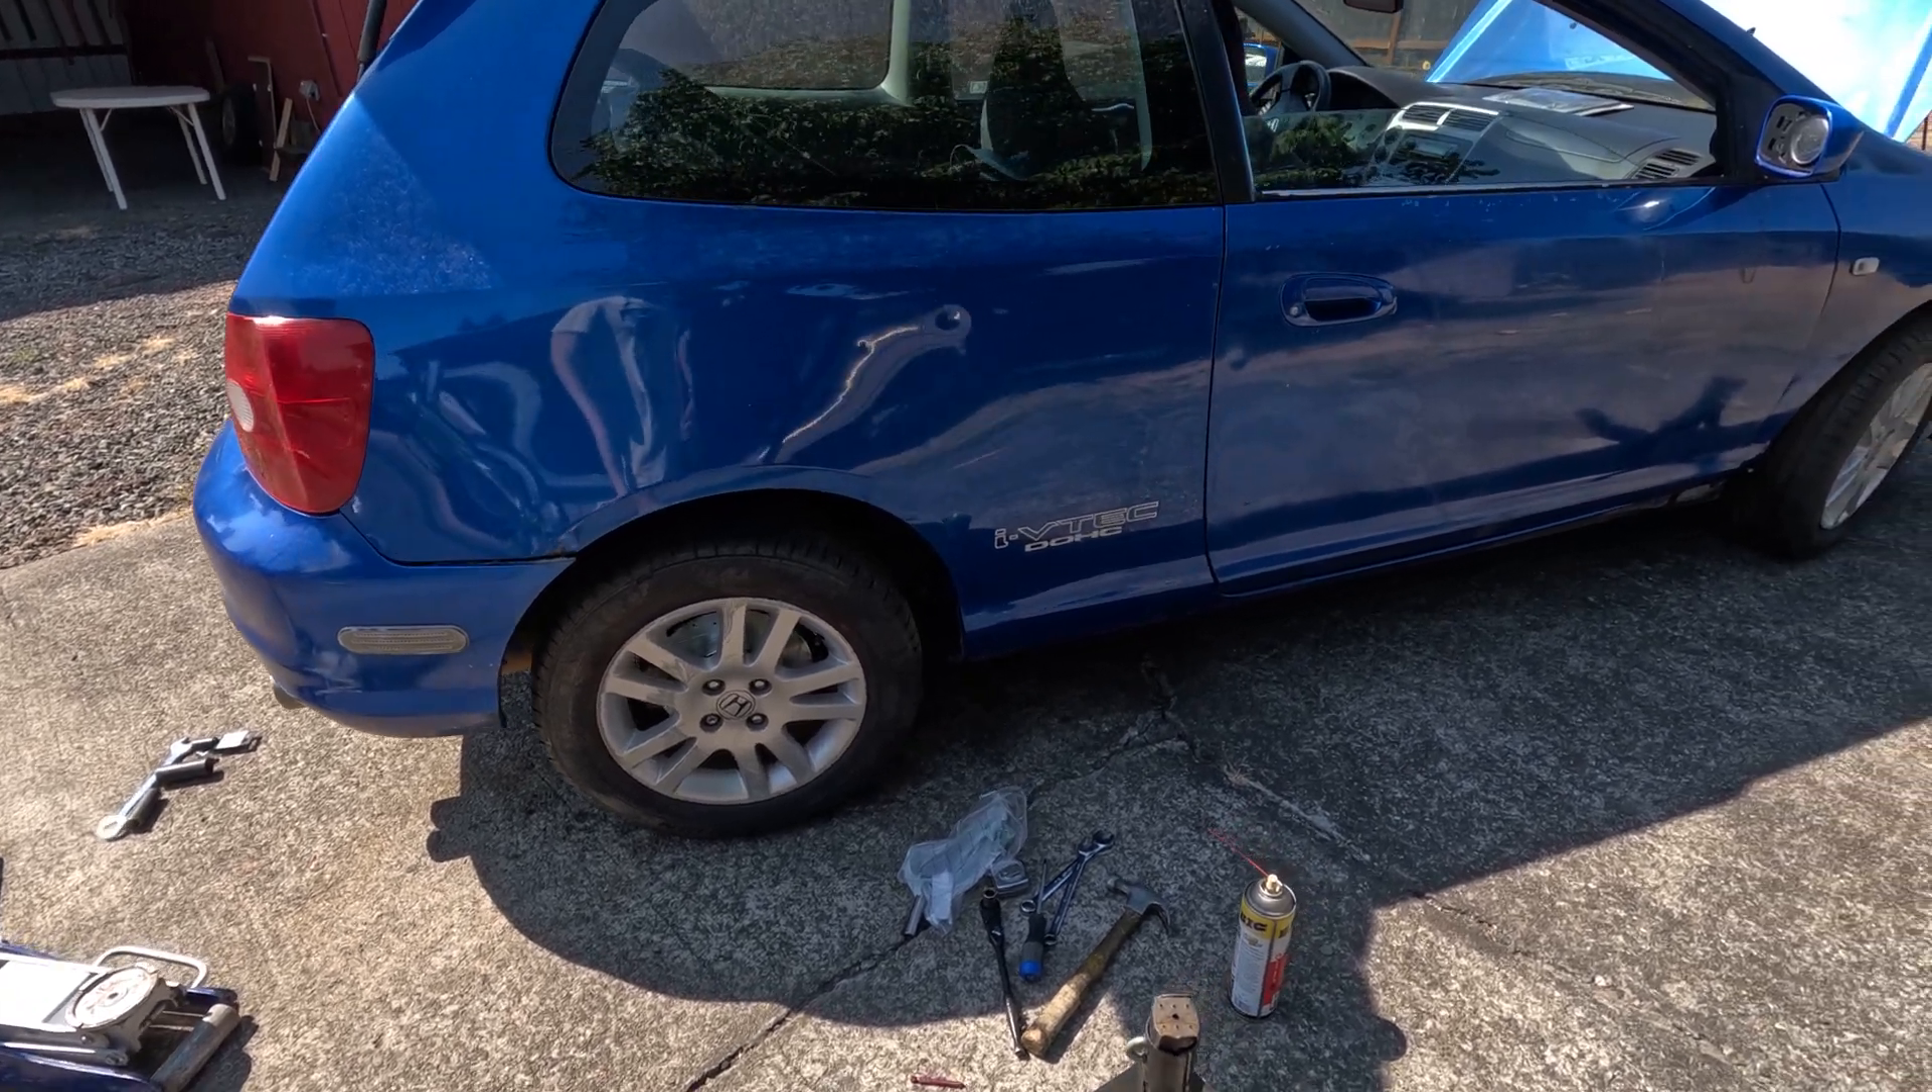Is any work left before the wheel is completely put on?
No.